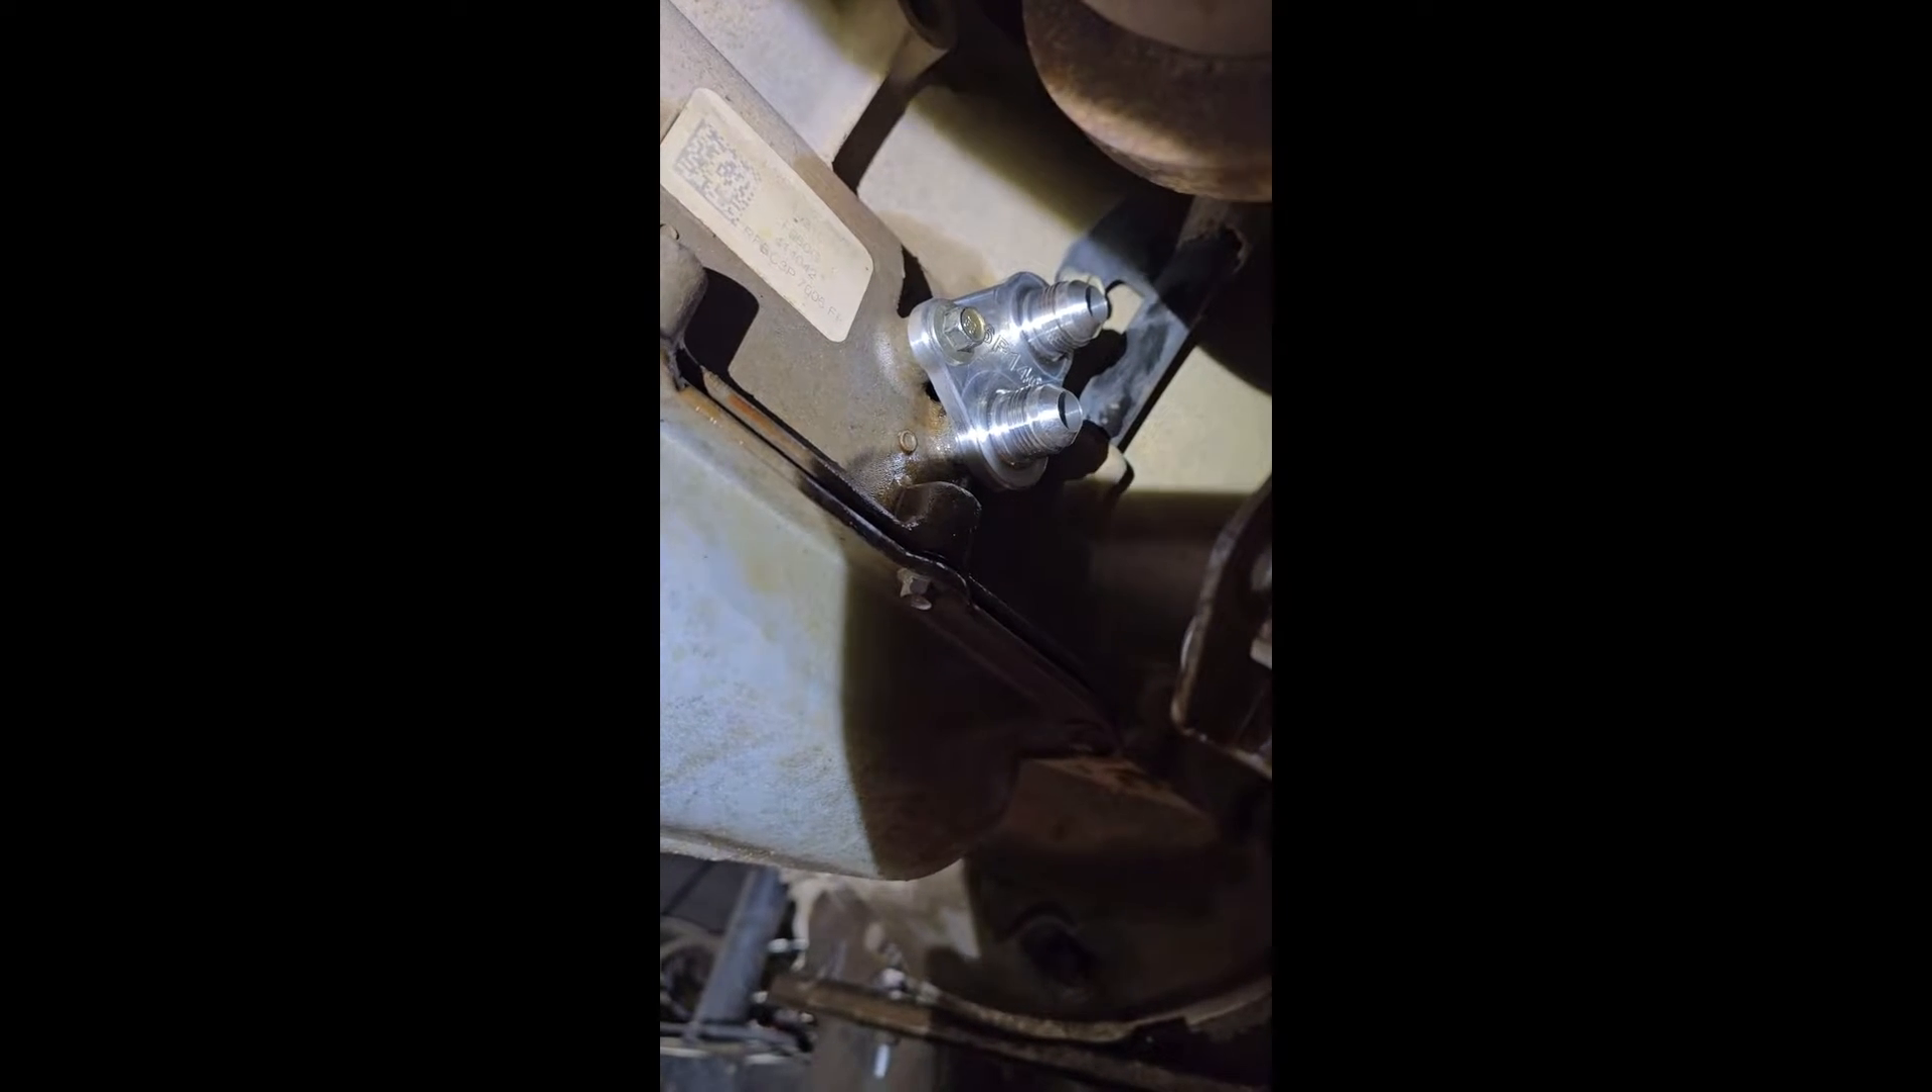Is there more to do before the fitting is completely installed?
No.